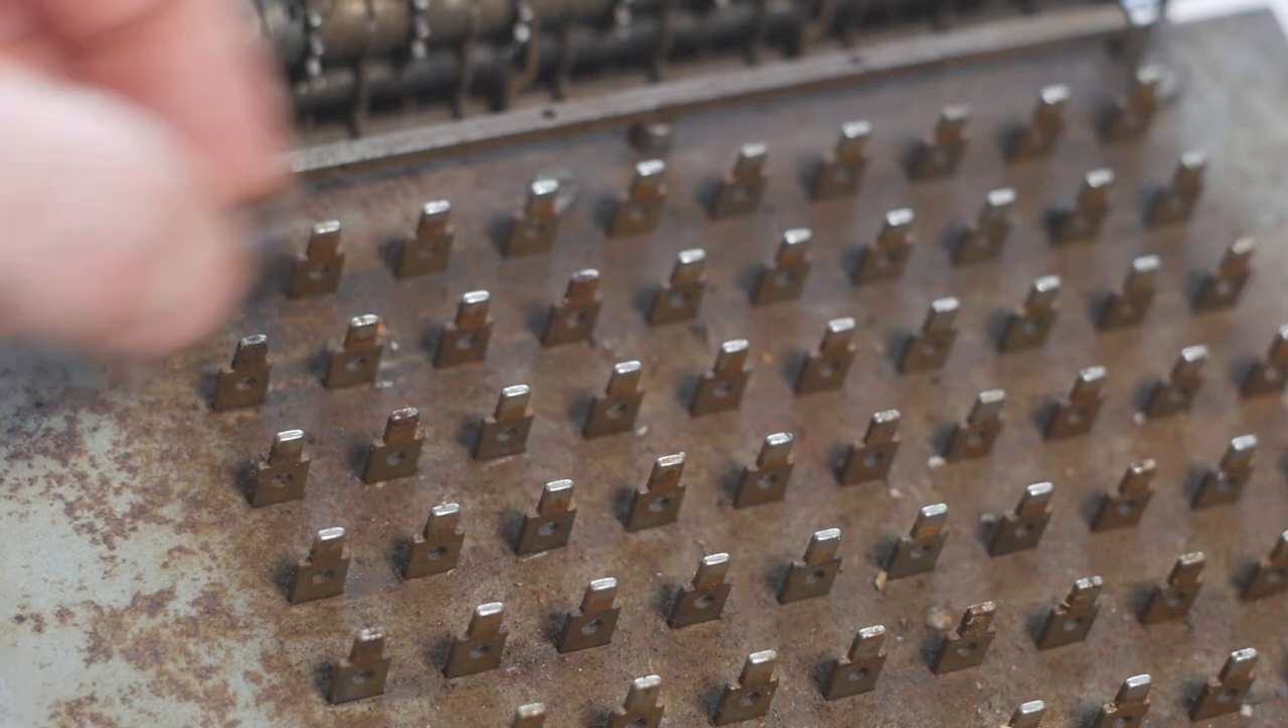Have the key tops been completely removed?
Yes.